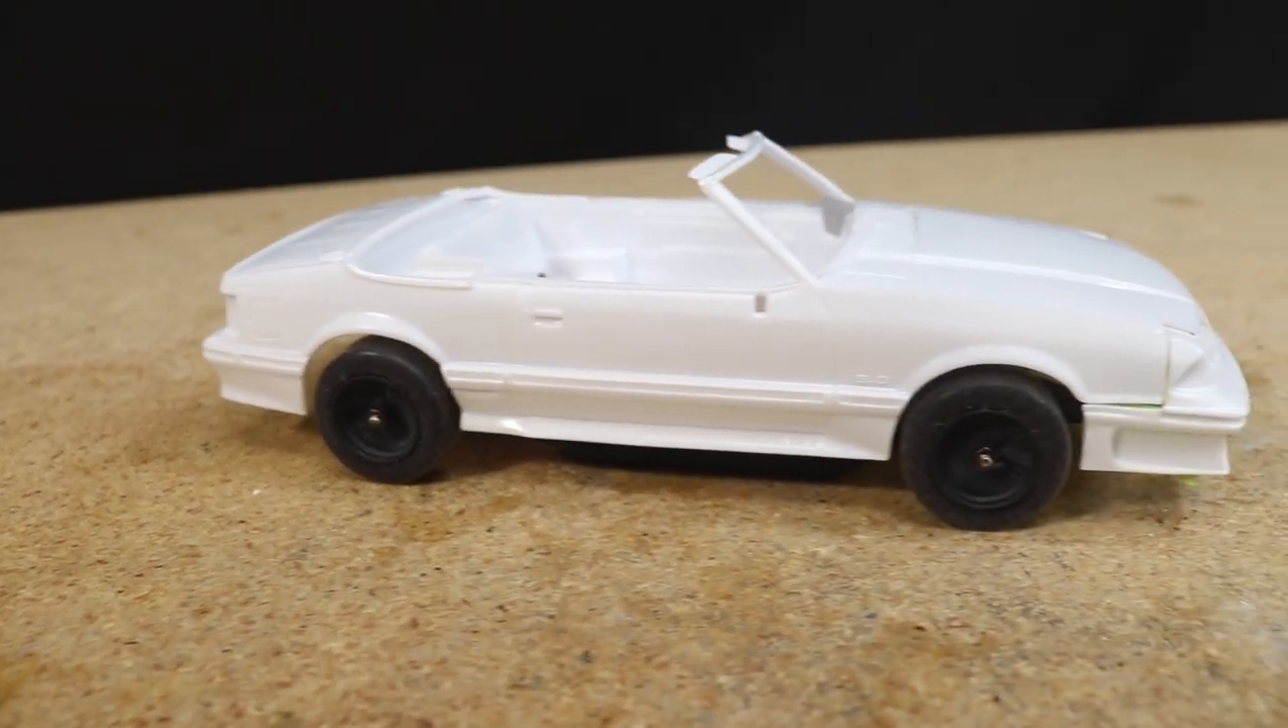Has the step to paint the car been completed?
No.